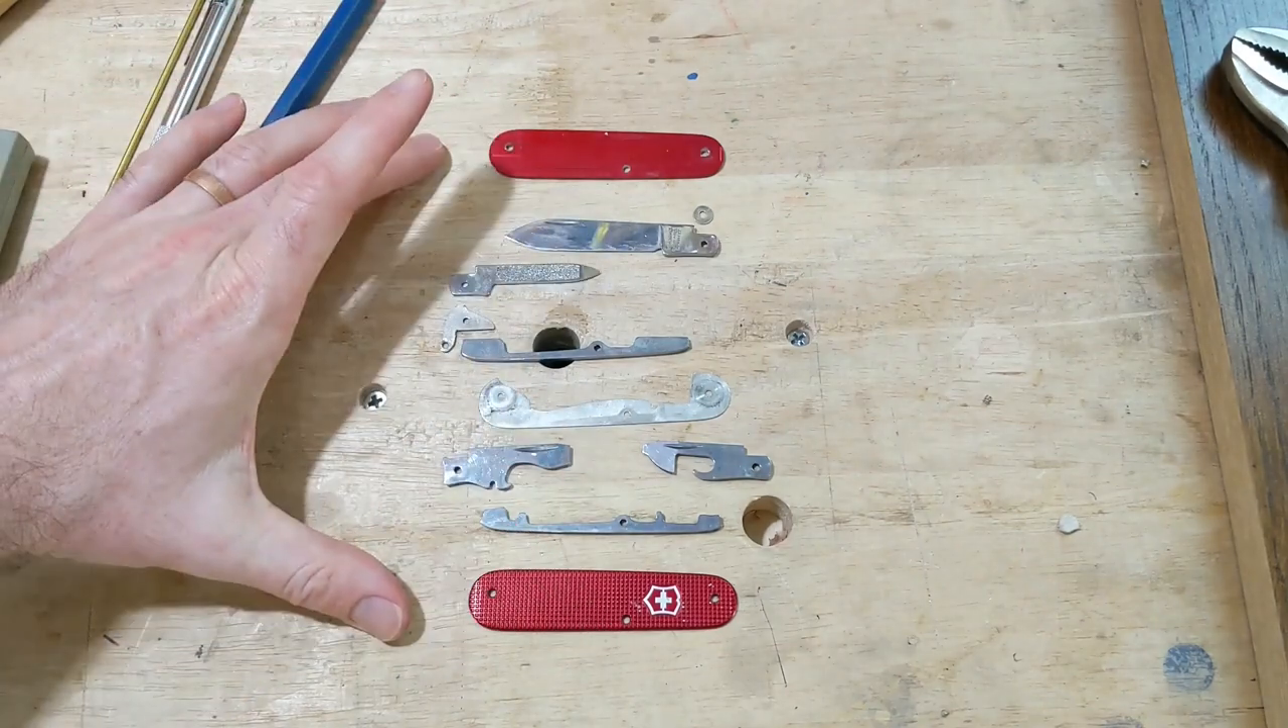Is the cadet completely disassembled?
Yes.